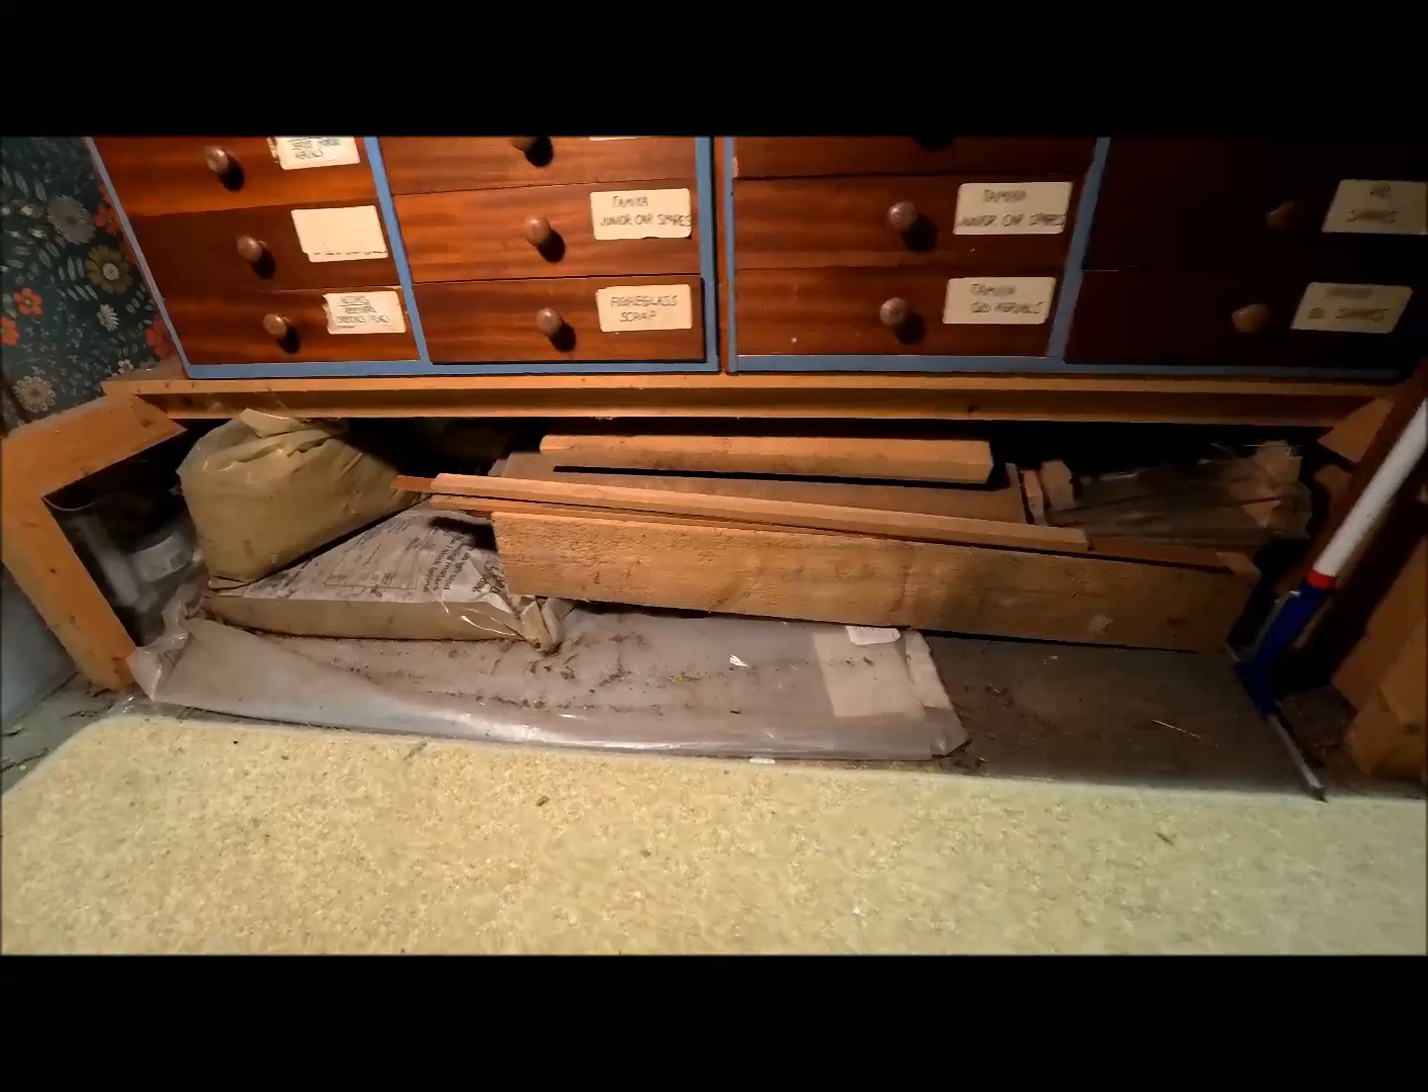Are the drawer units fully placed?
Yes.